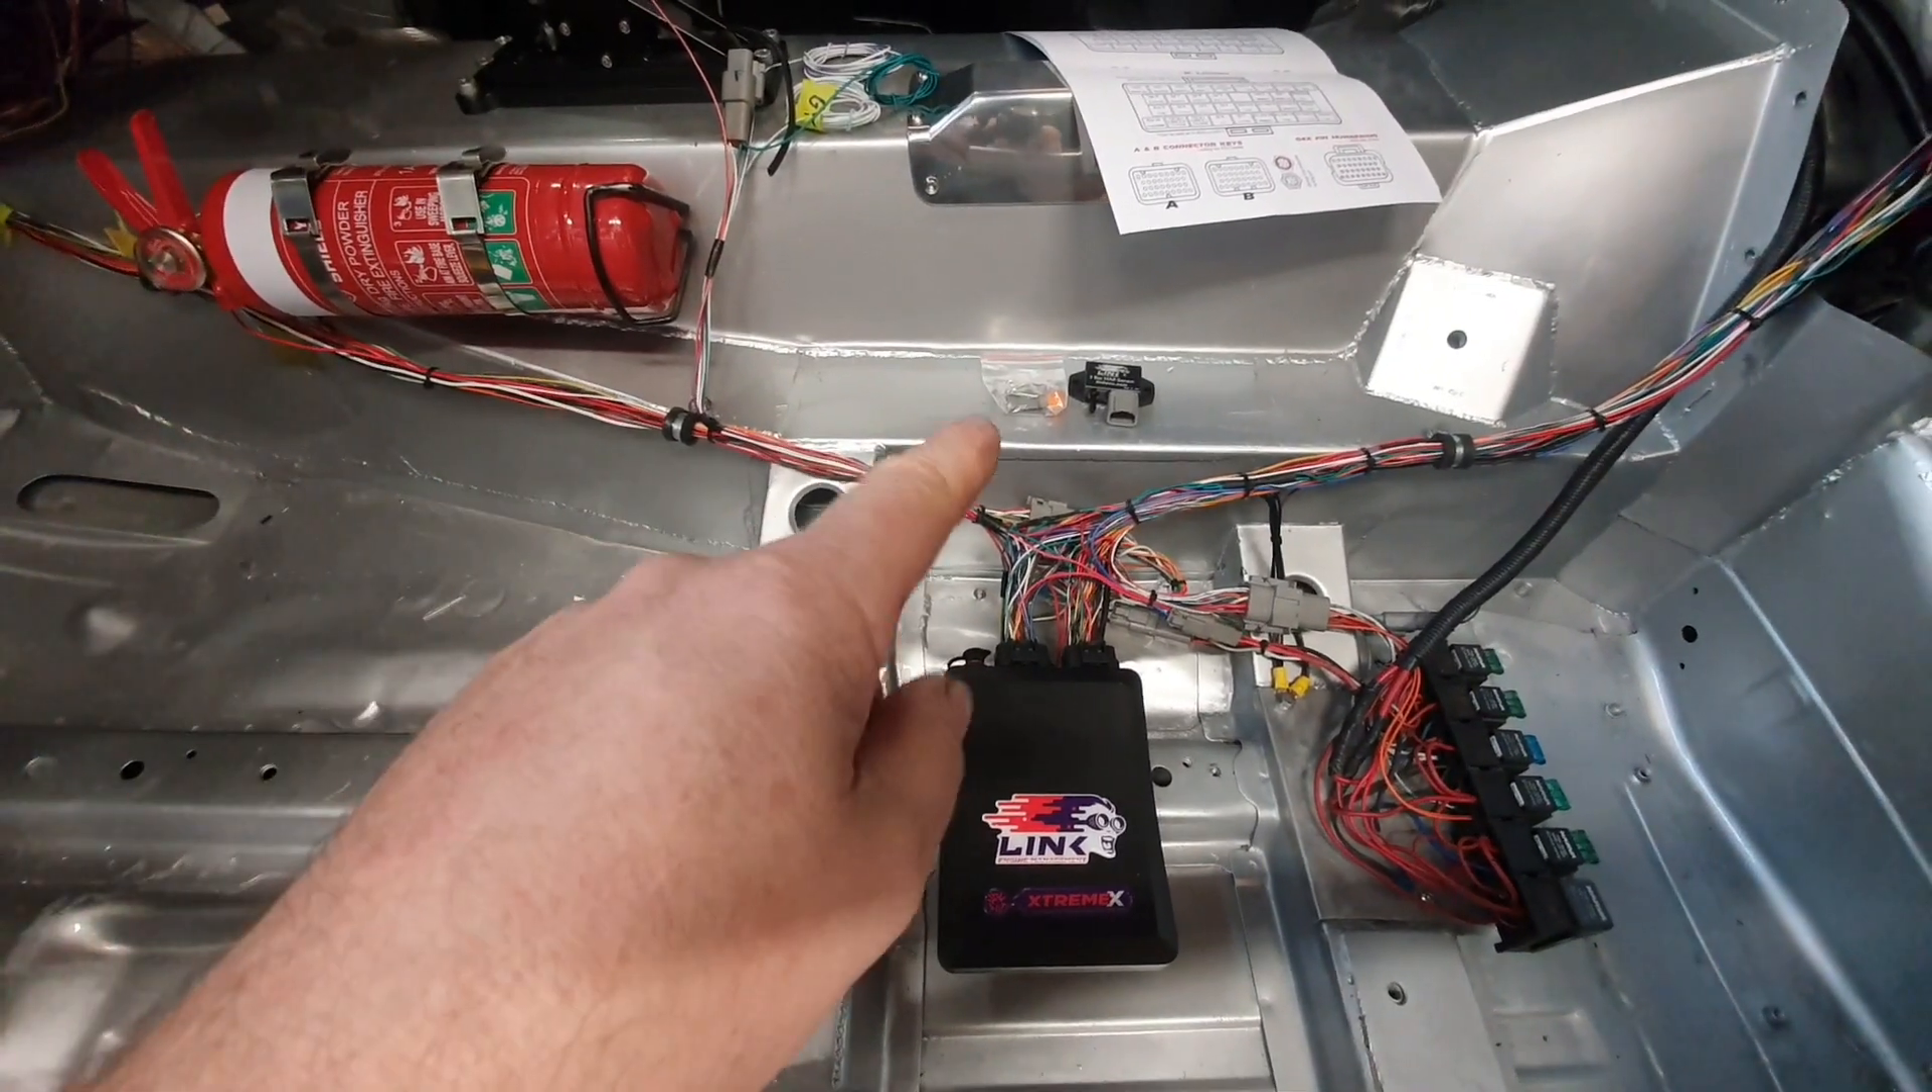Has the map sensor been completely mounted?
No.